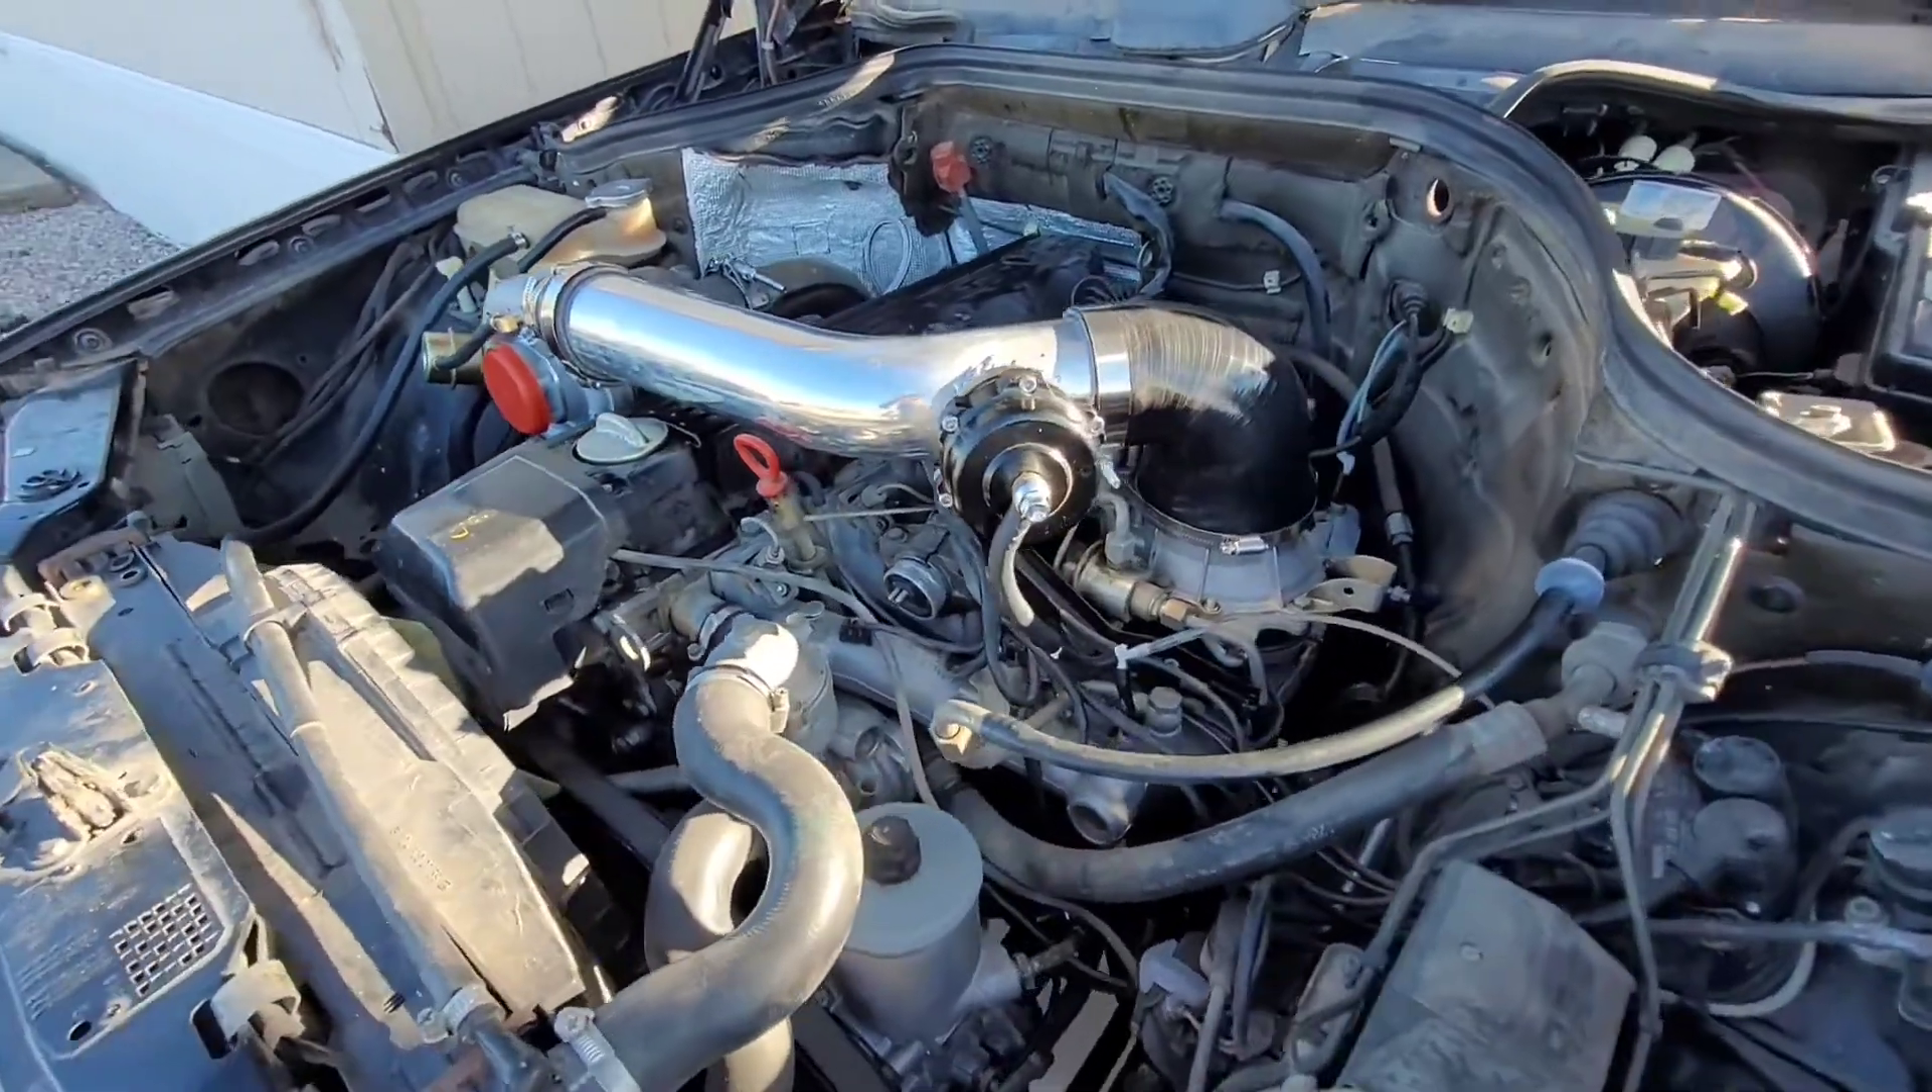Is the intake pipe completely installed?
Yes.